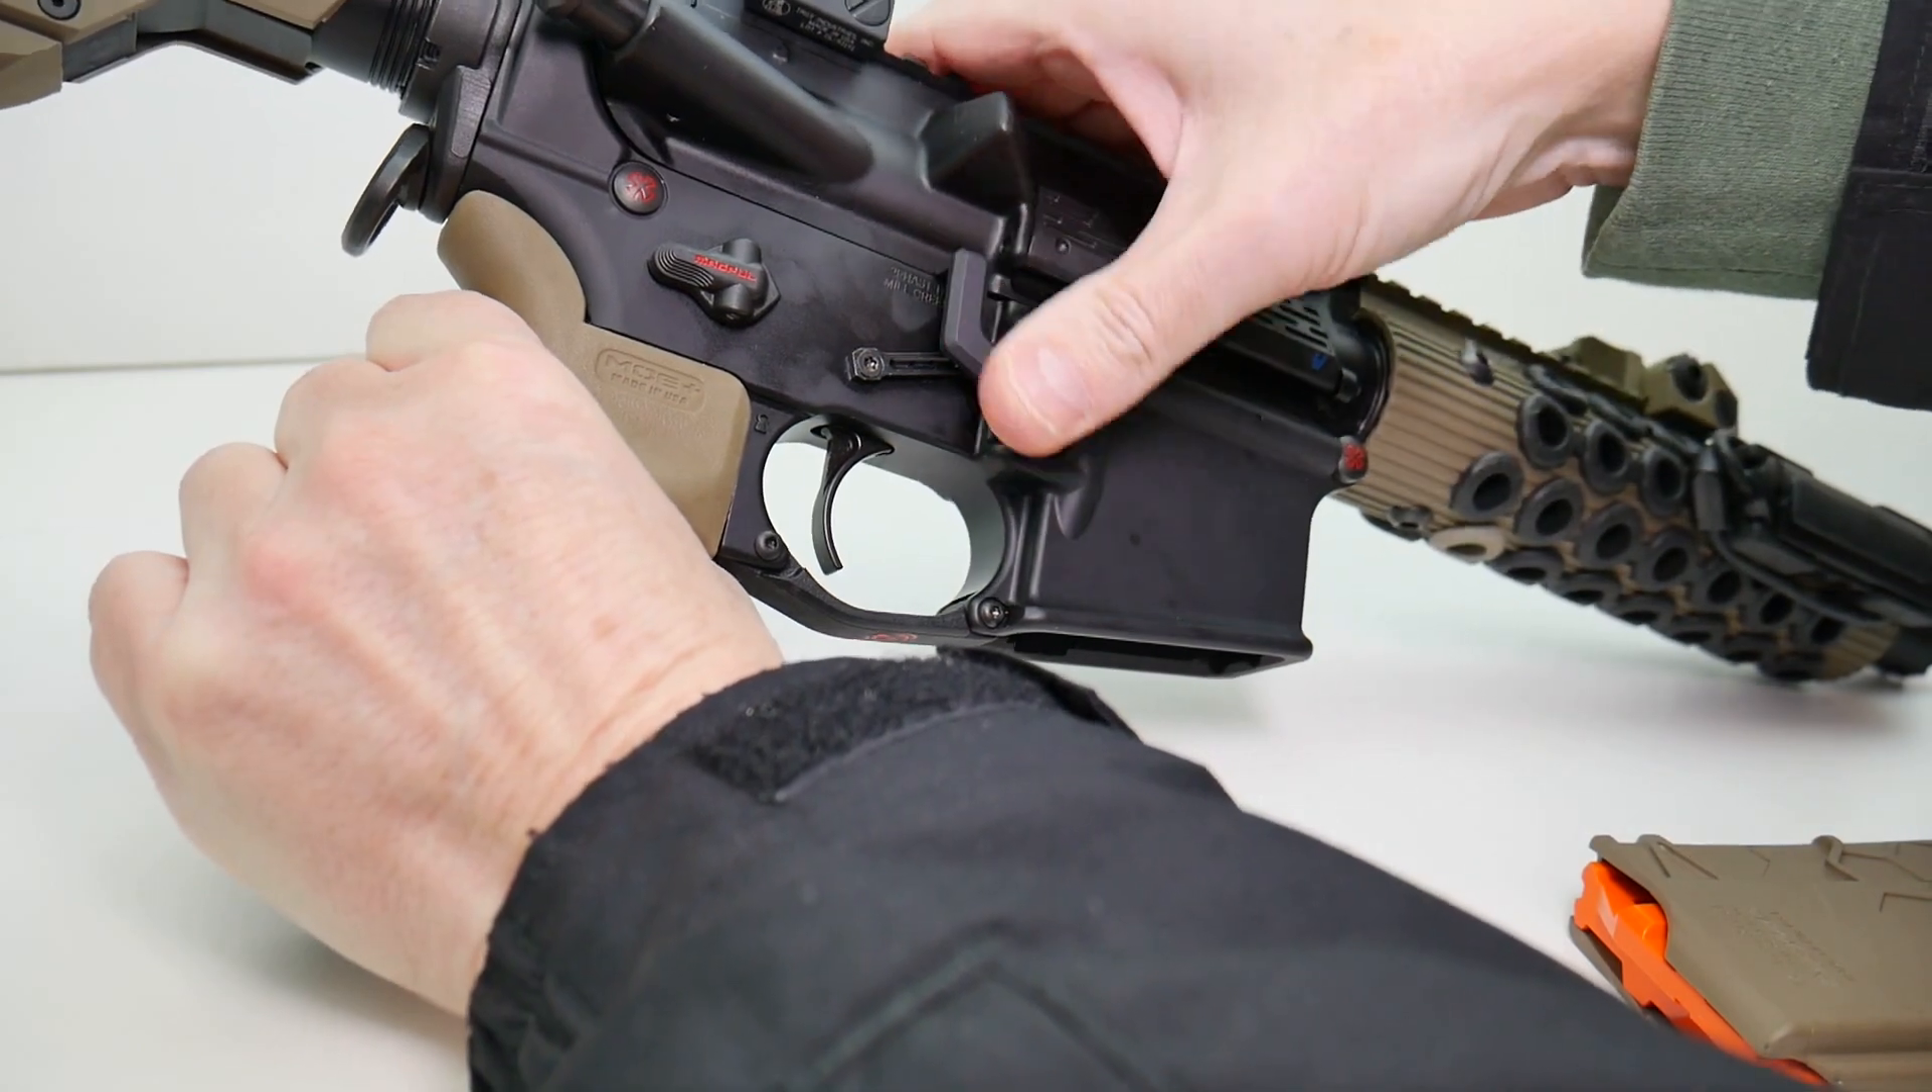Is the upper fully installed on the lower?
Yes.